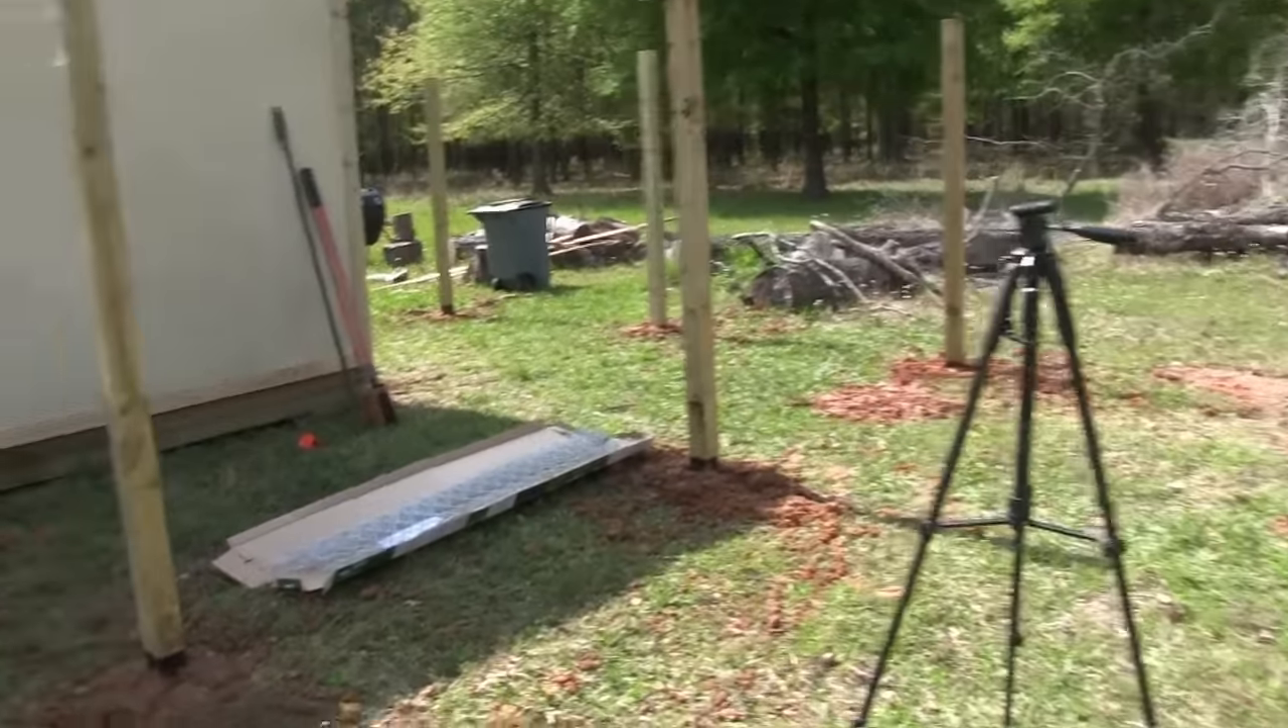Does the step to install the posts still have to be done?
No.